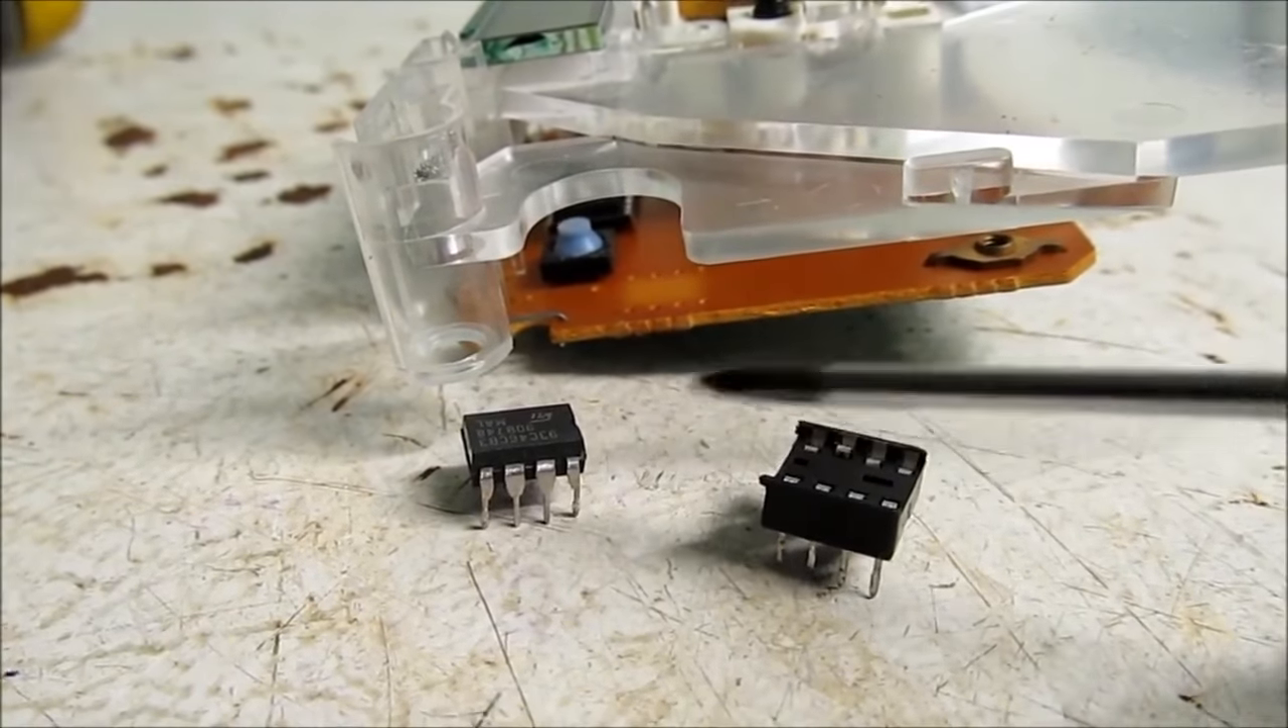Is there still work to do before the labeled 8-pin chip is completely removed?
No.